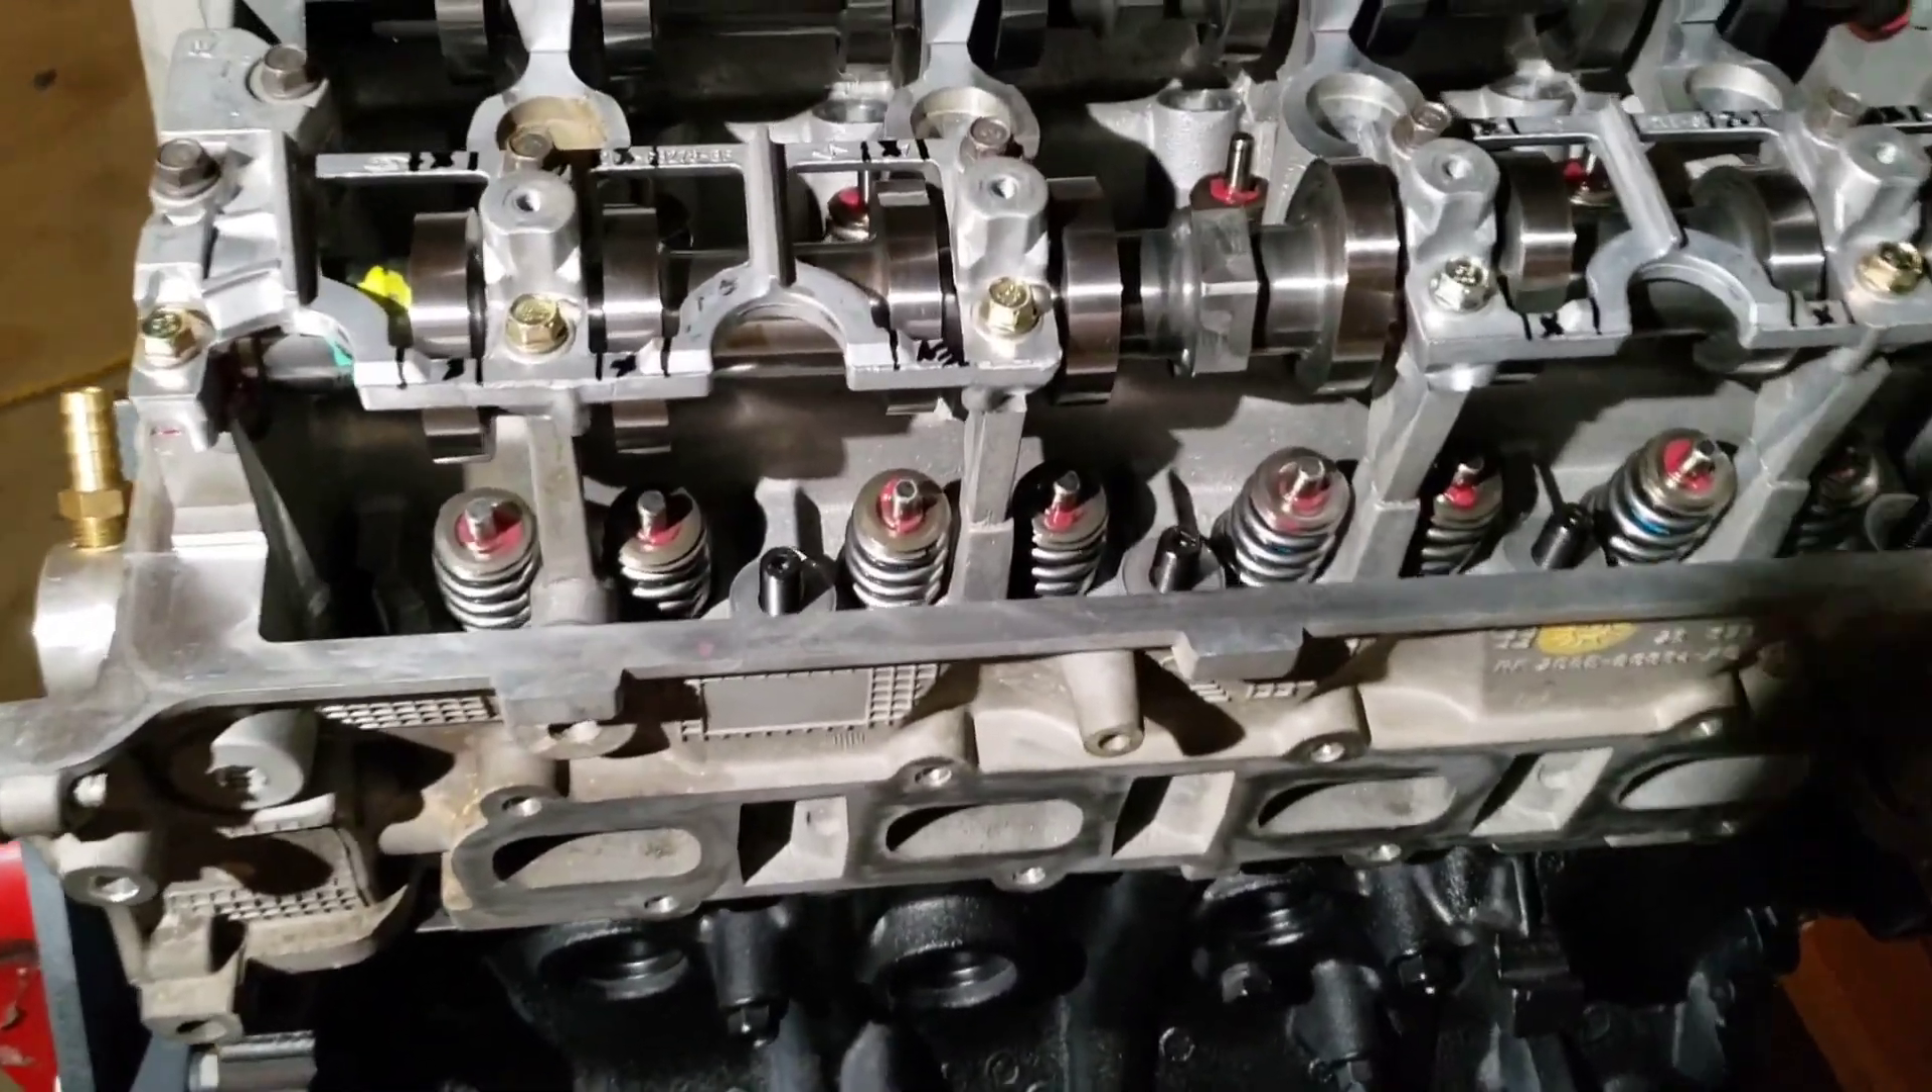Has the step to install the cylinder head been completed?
Yes.